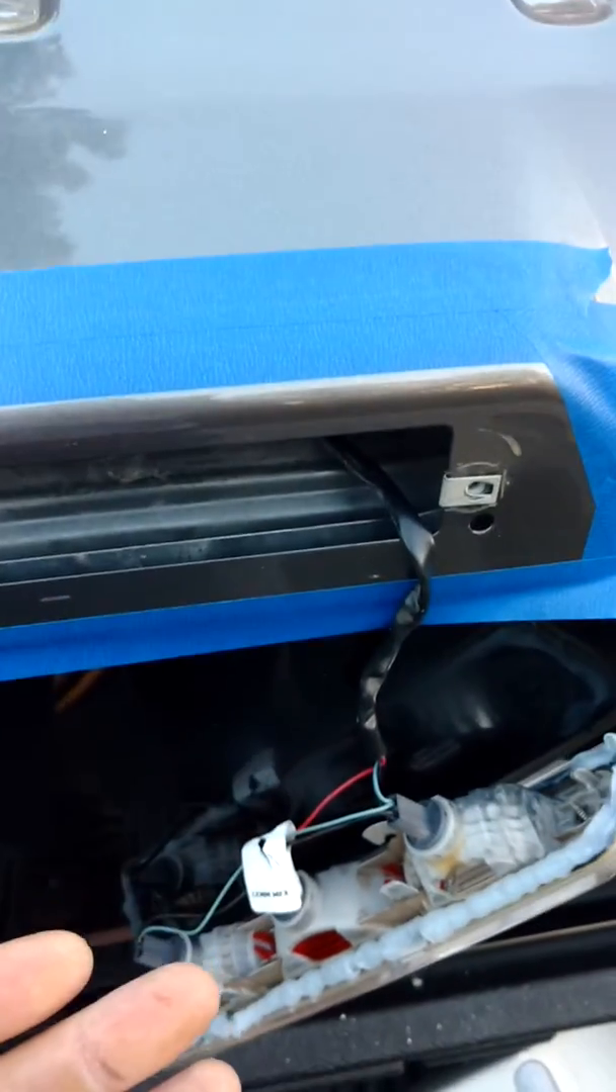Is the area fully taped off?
Yes.